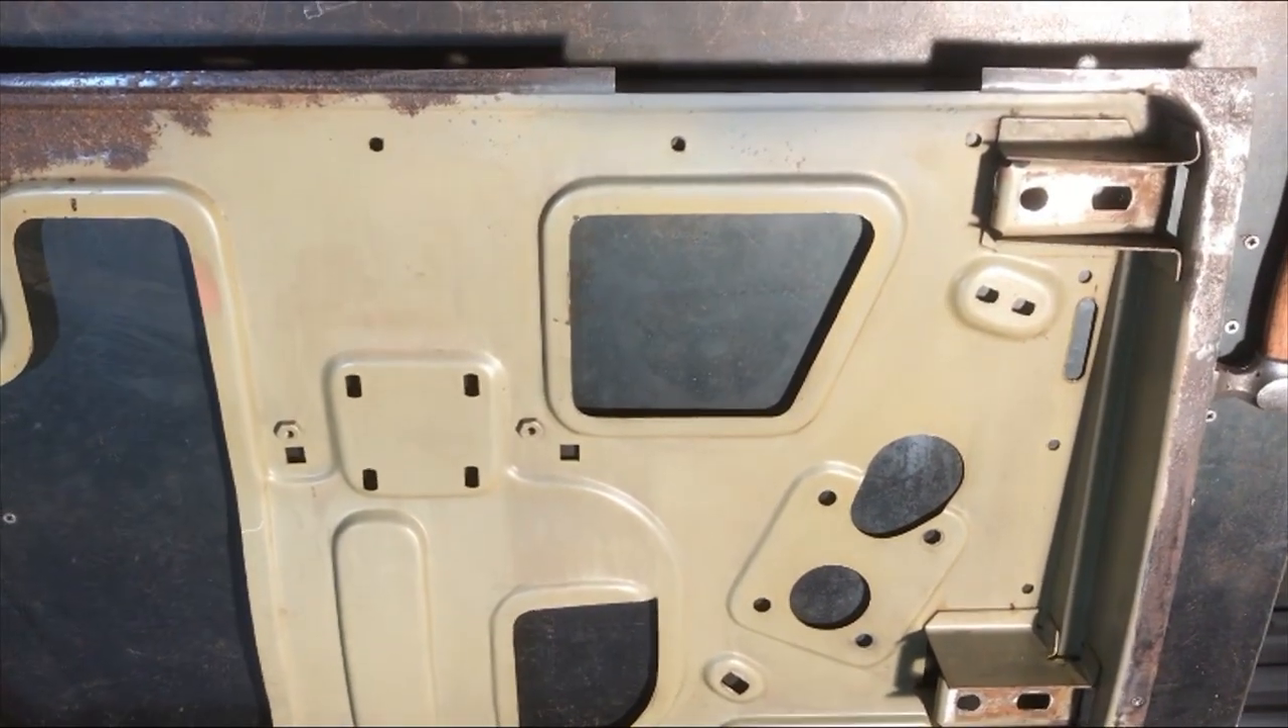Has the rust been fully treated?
No.